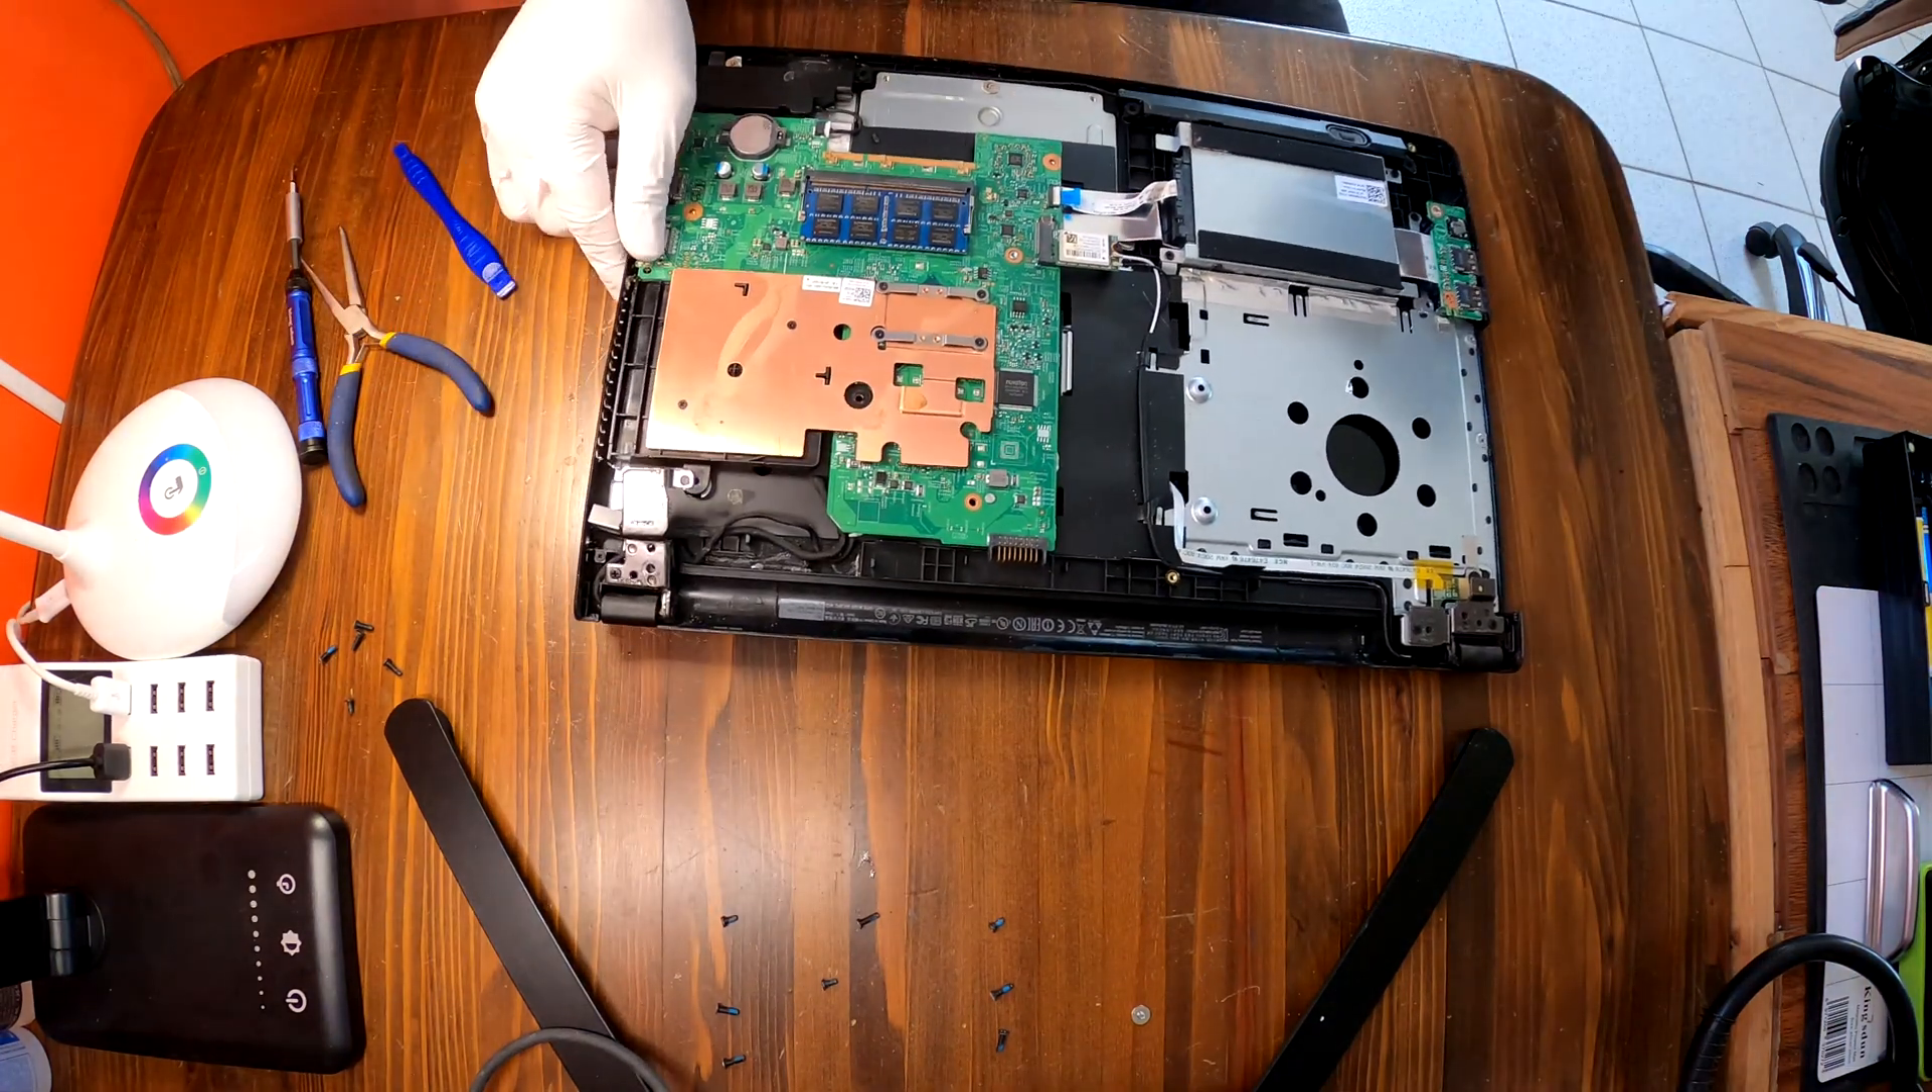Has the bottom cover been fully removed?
Yes.